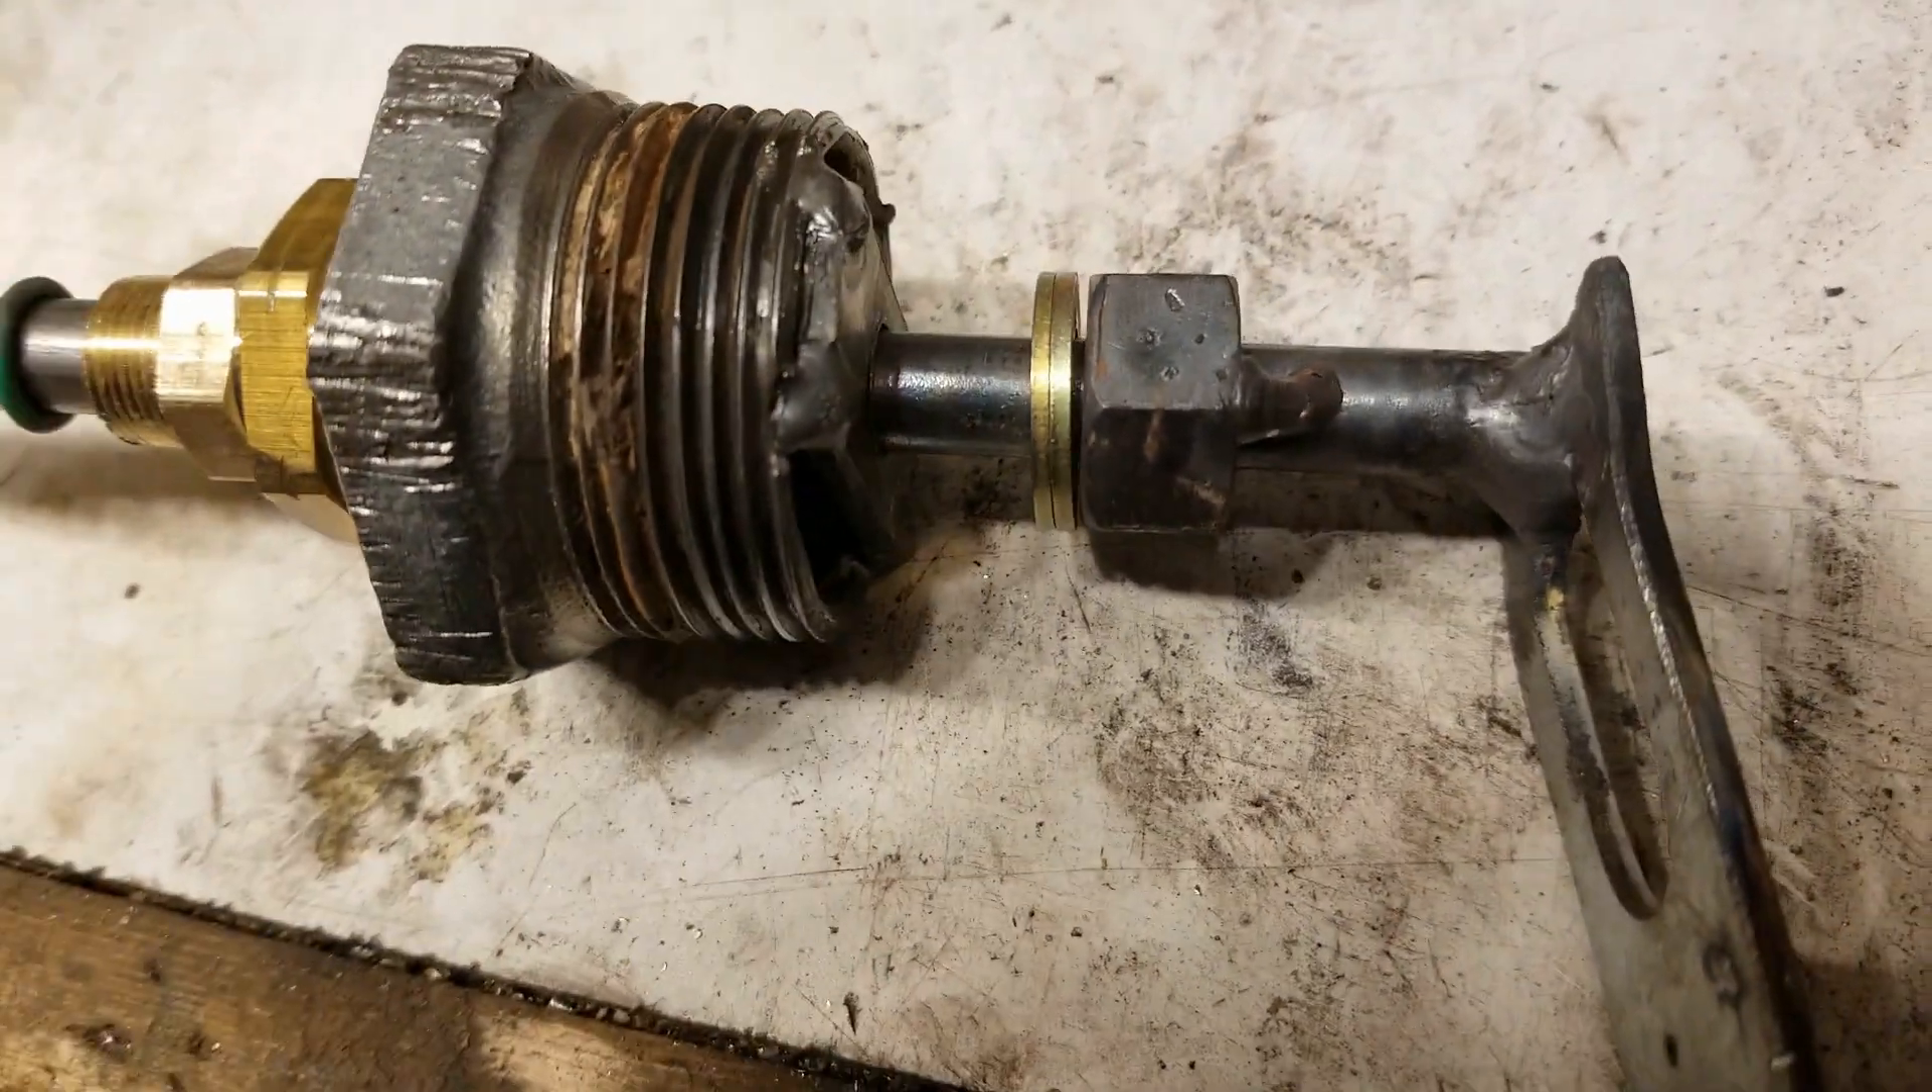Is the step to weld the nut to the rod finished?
Yes.